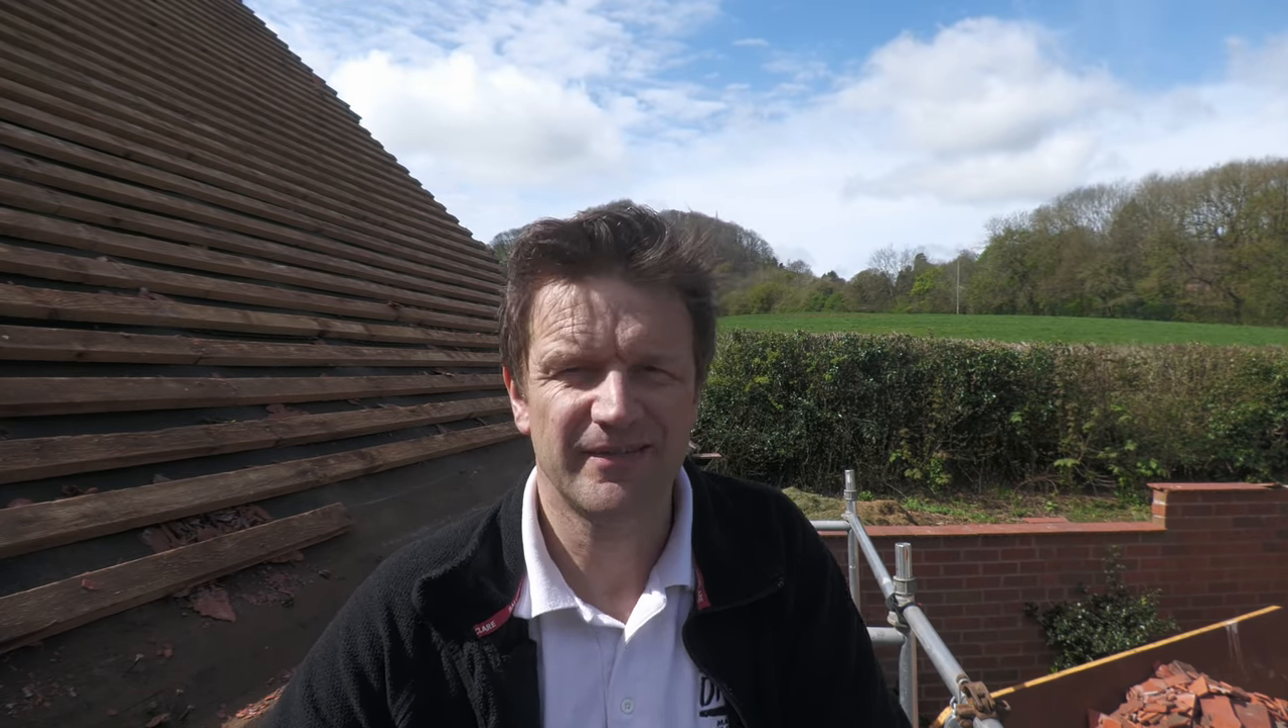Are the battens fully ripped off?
No.